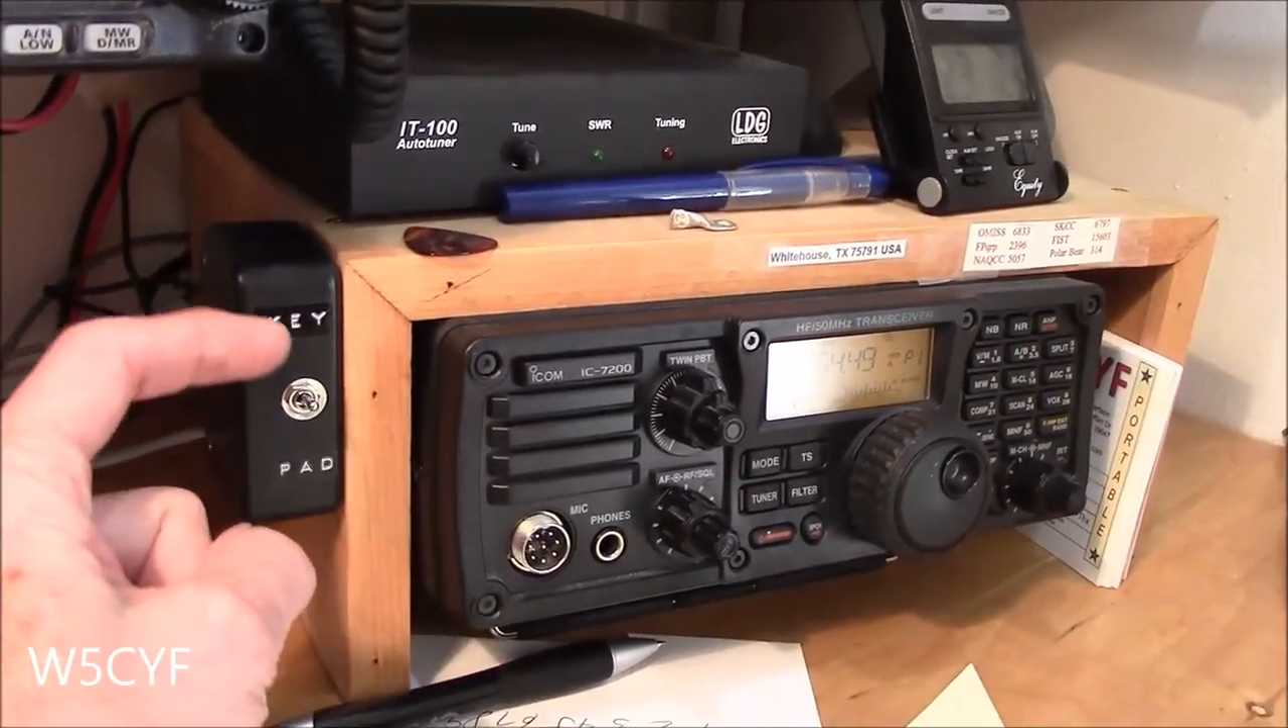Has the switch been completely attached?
Yes.